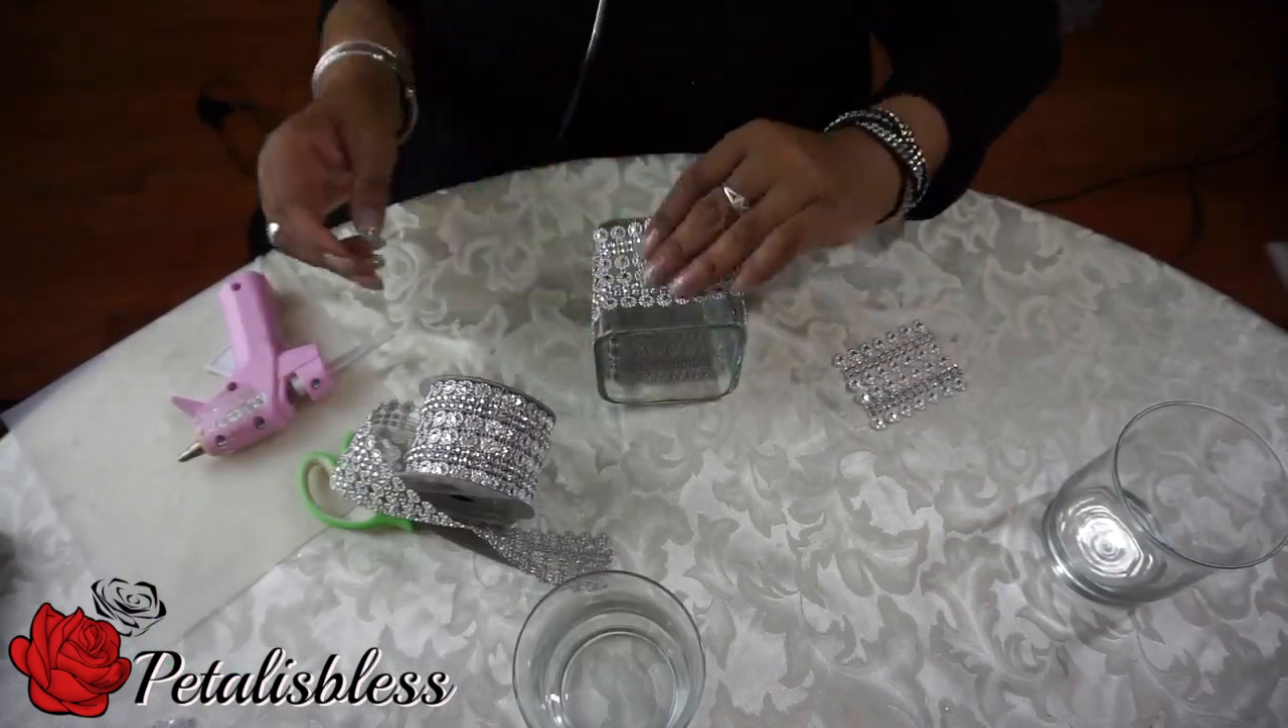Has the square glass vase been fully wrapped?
No.